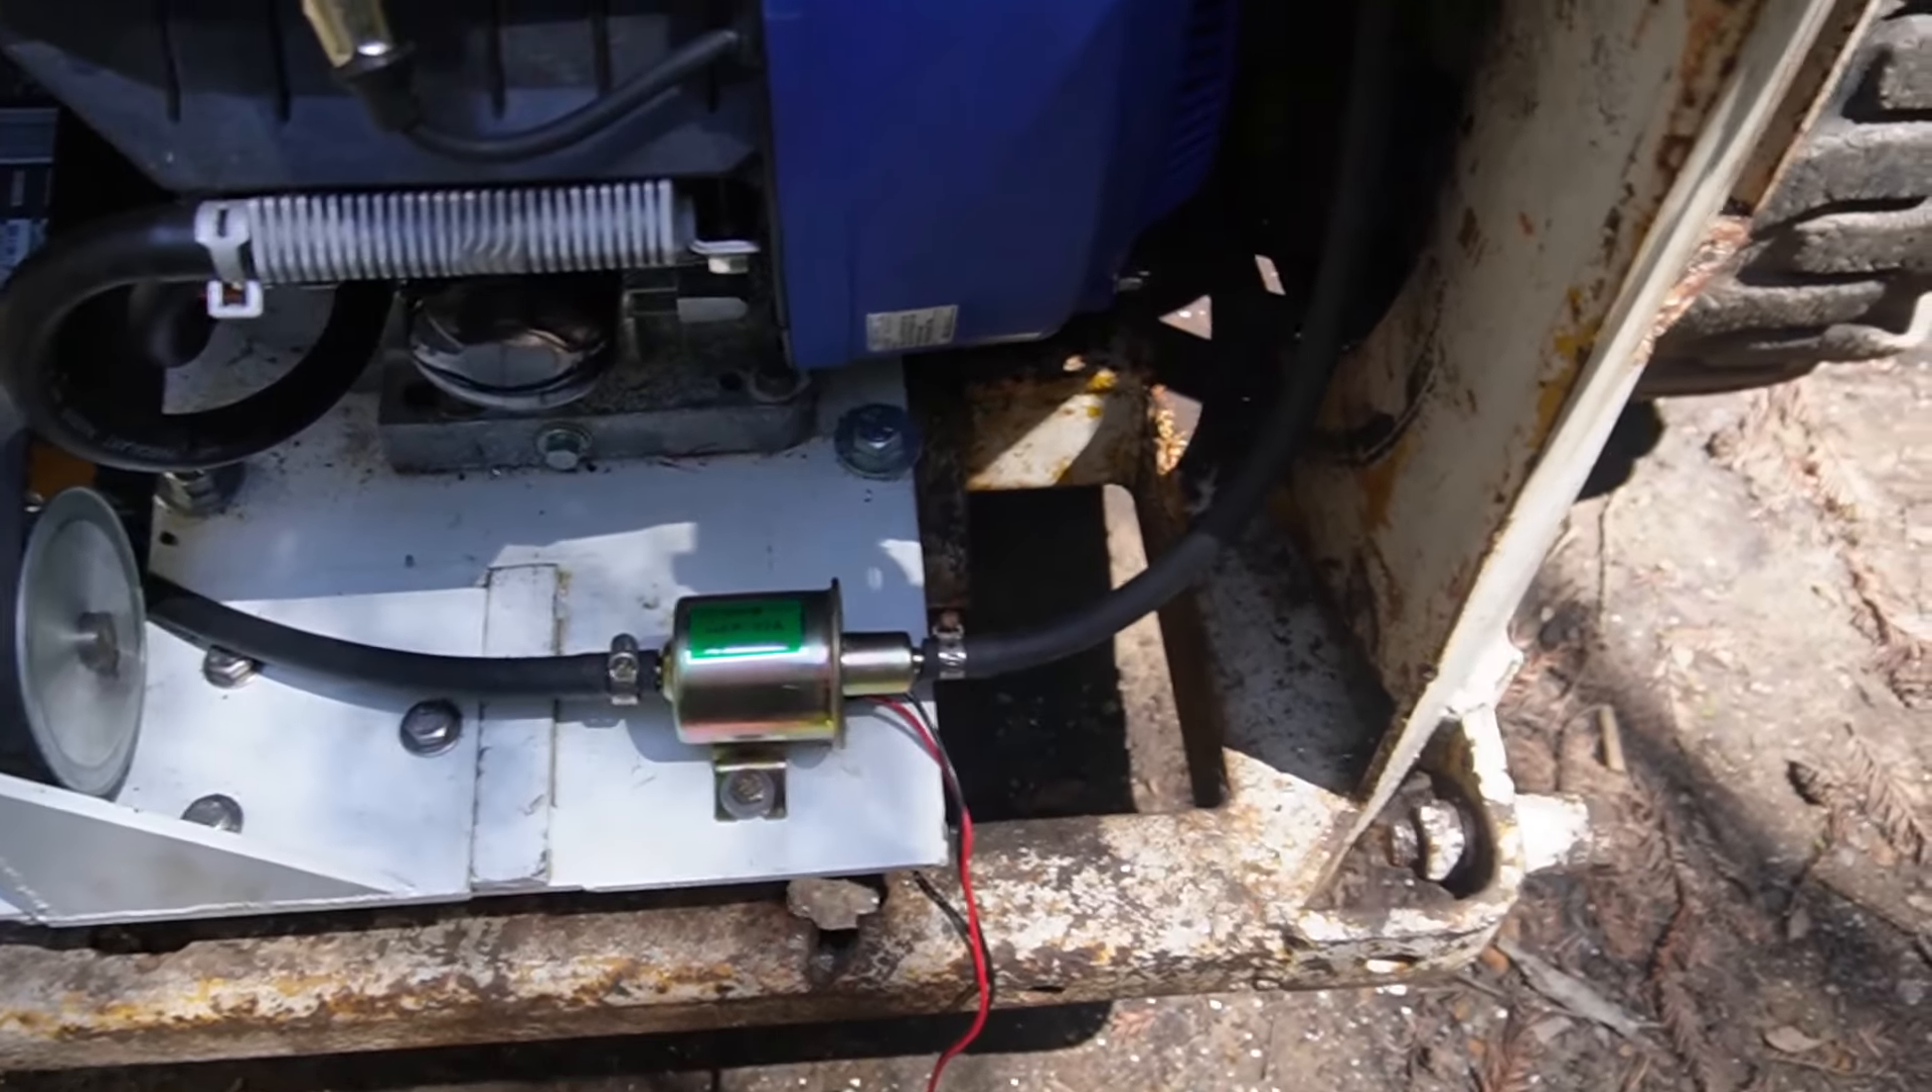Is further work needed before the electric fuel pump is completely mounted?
No.